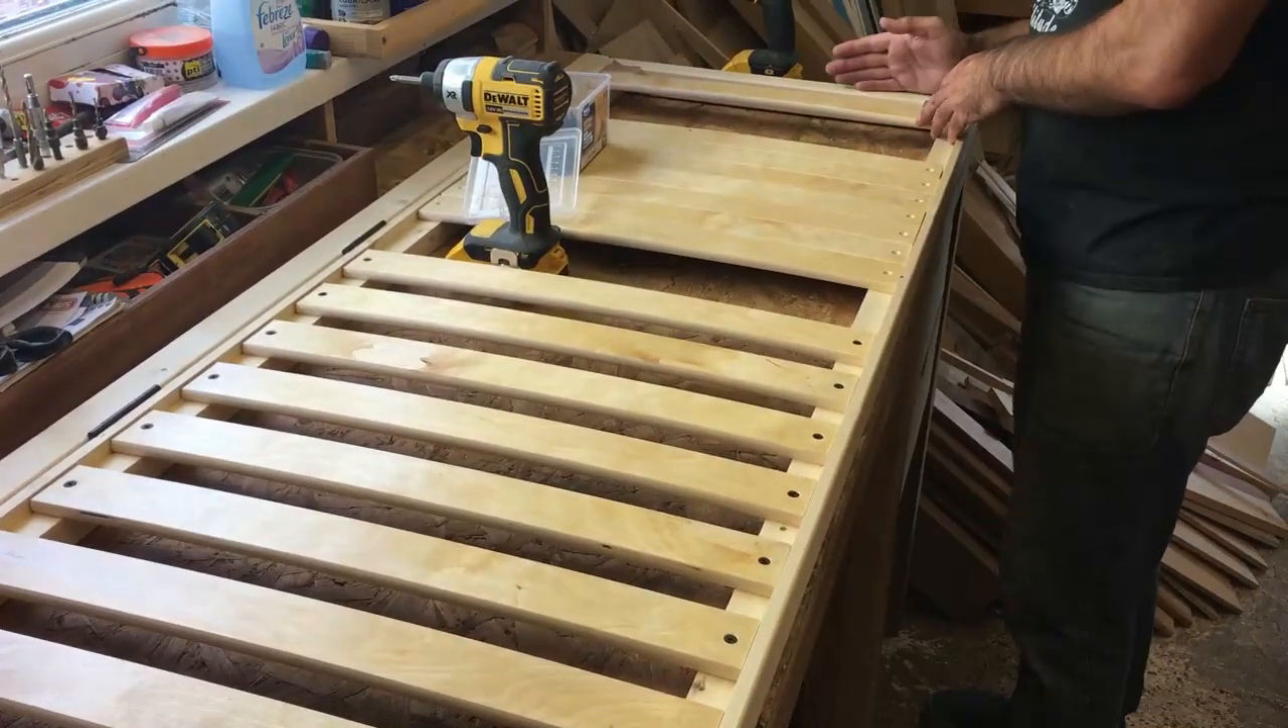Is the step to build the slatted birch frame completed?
No.